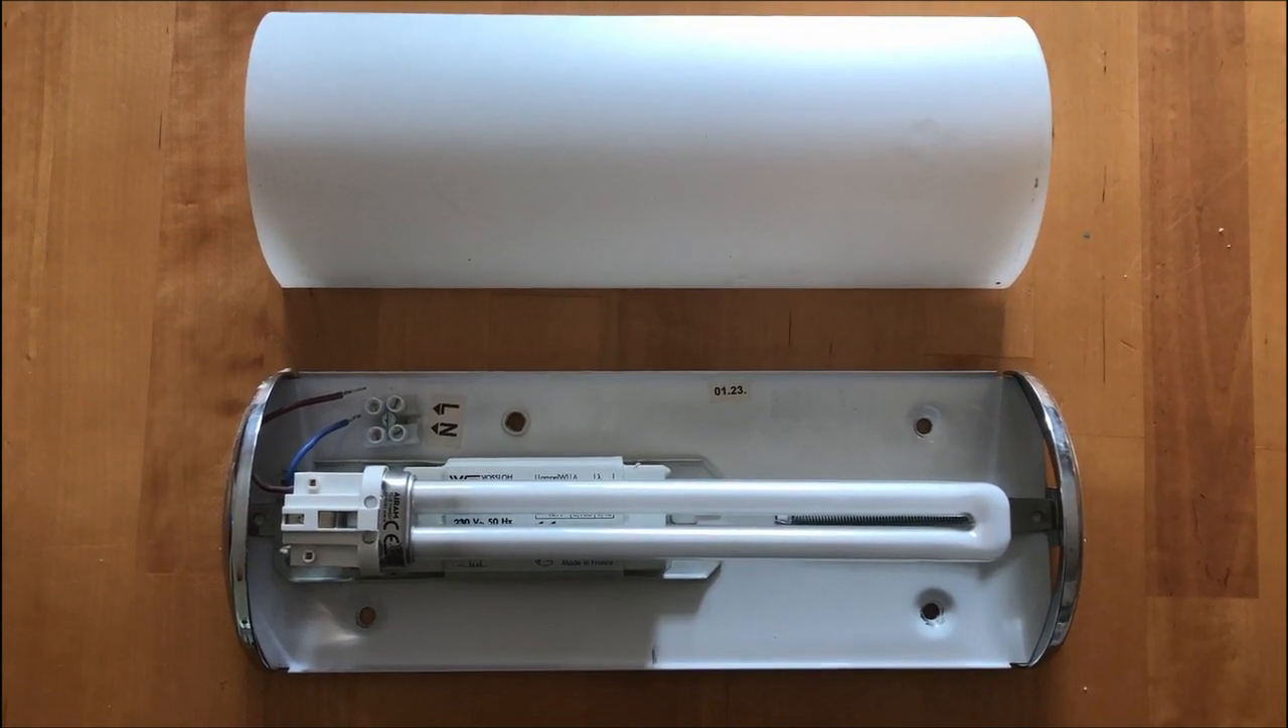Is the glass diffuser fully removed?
Yes.